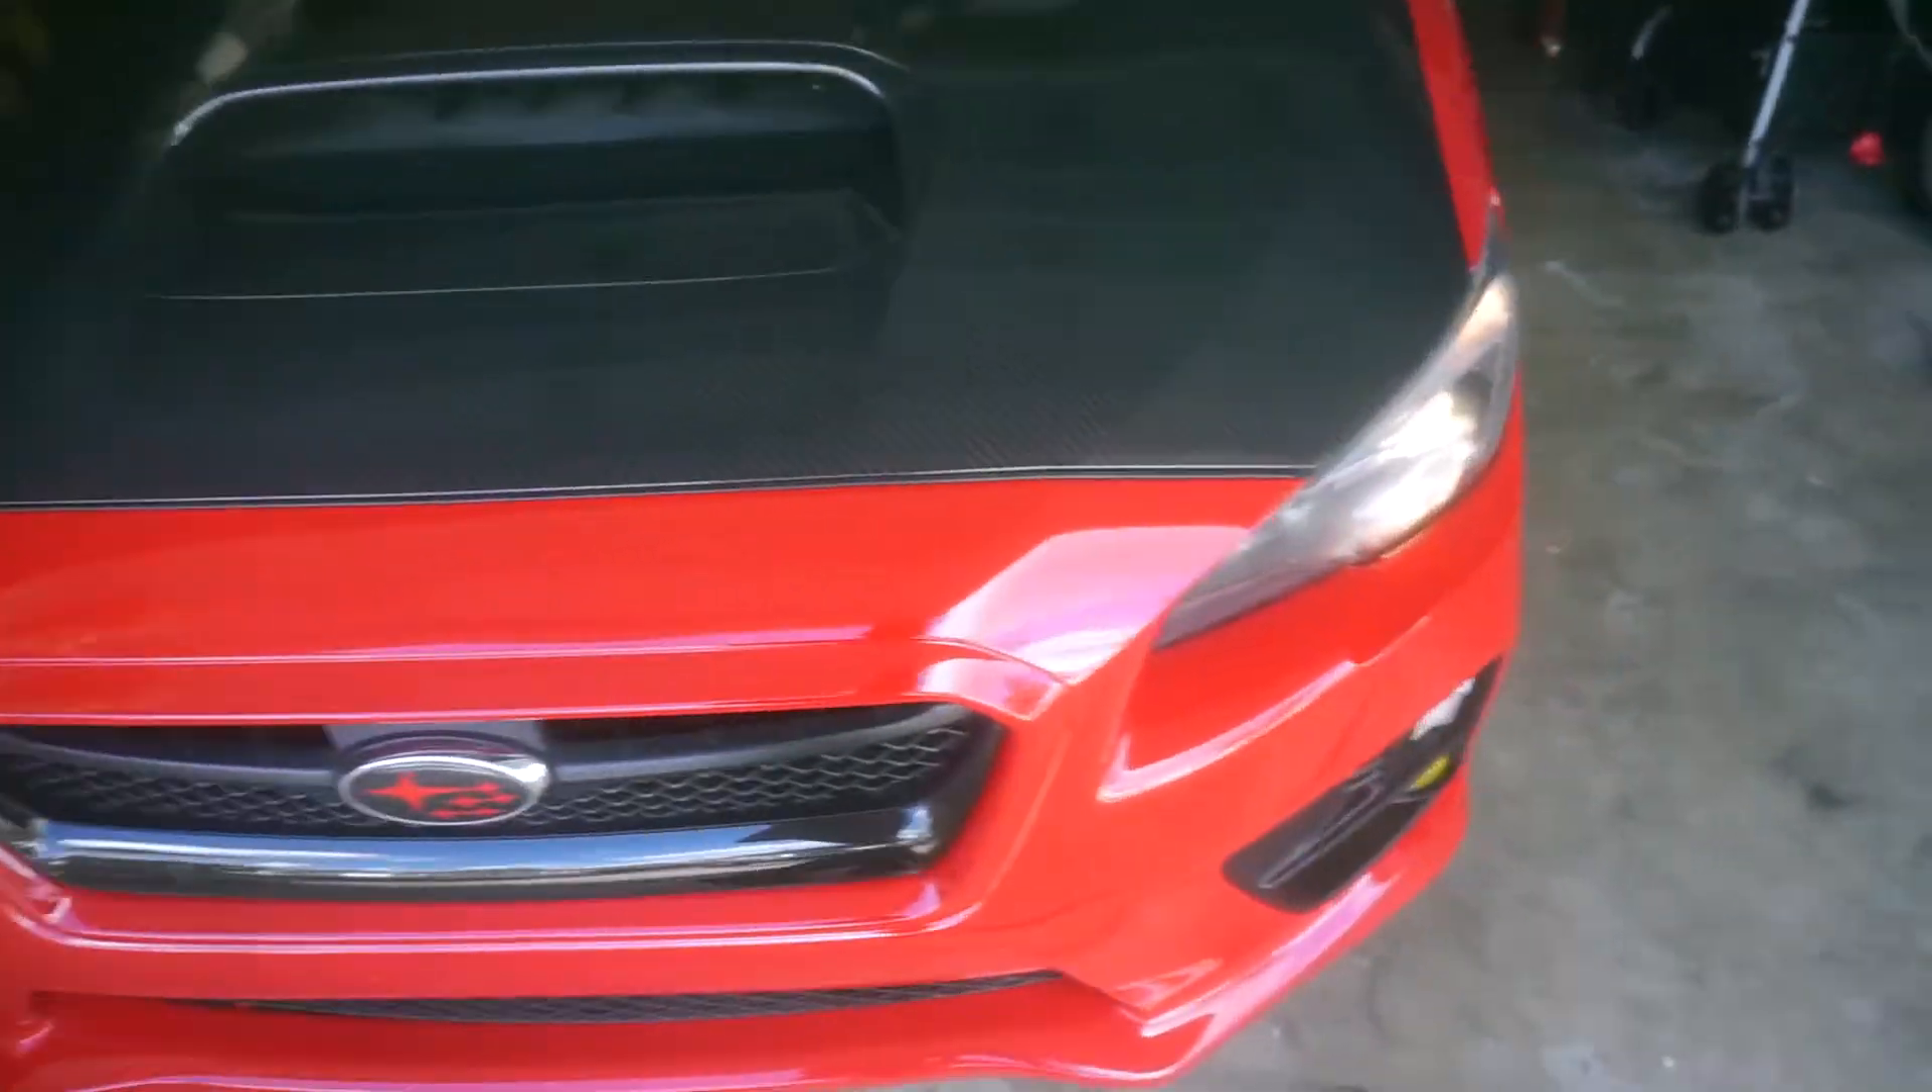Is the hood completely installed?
Yes.